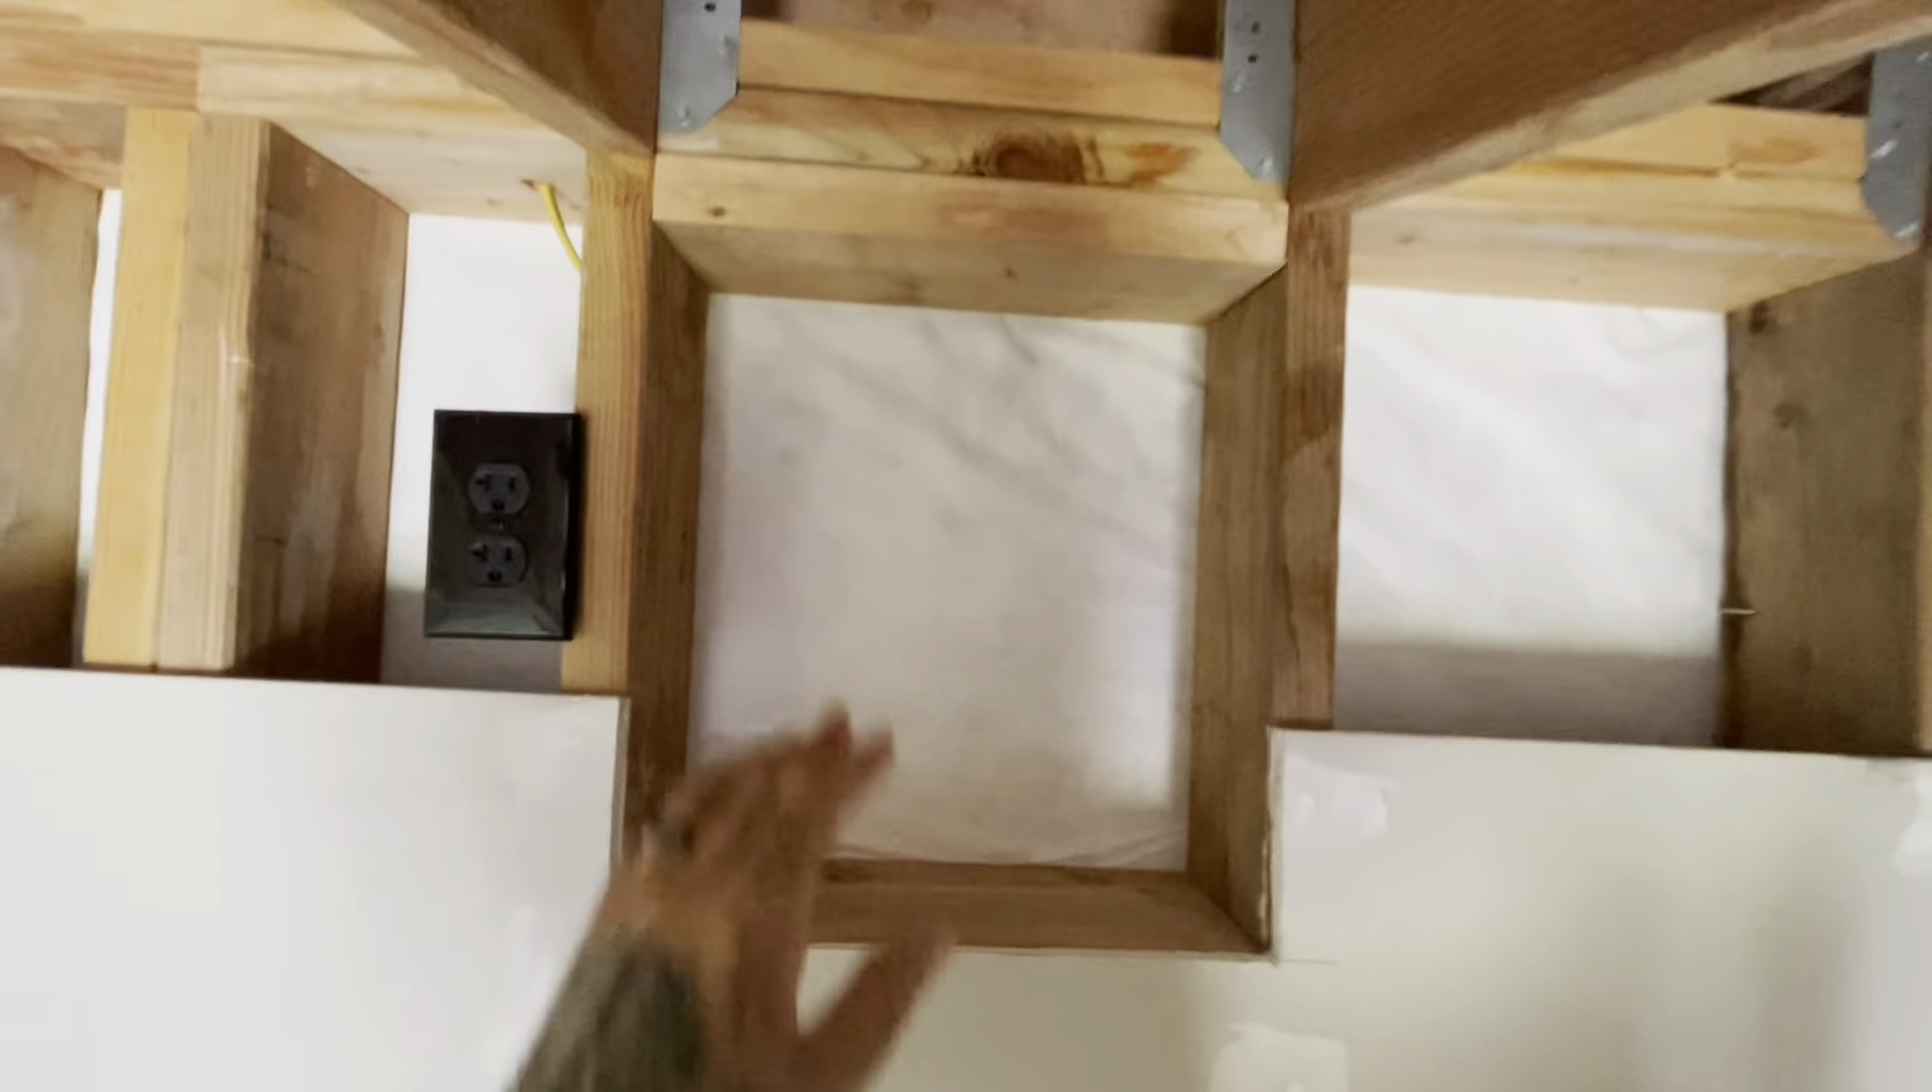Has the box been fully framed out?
Yes.